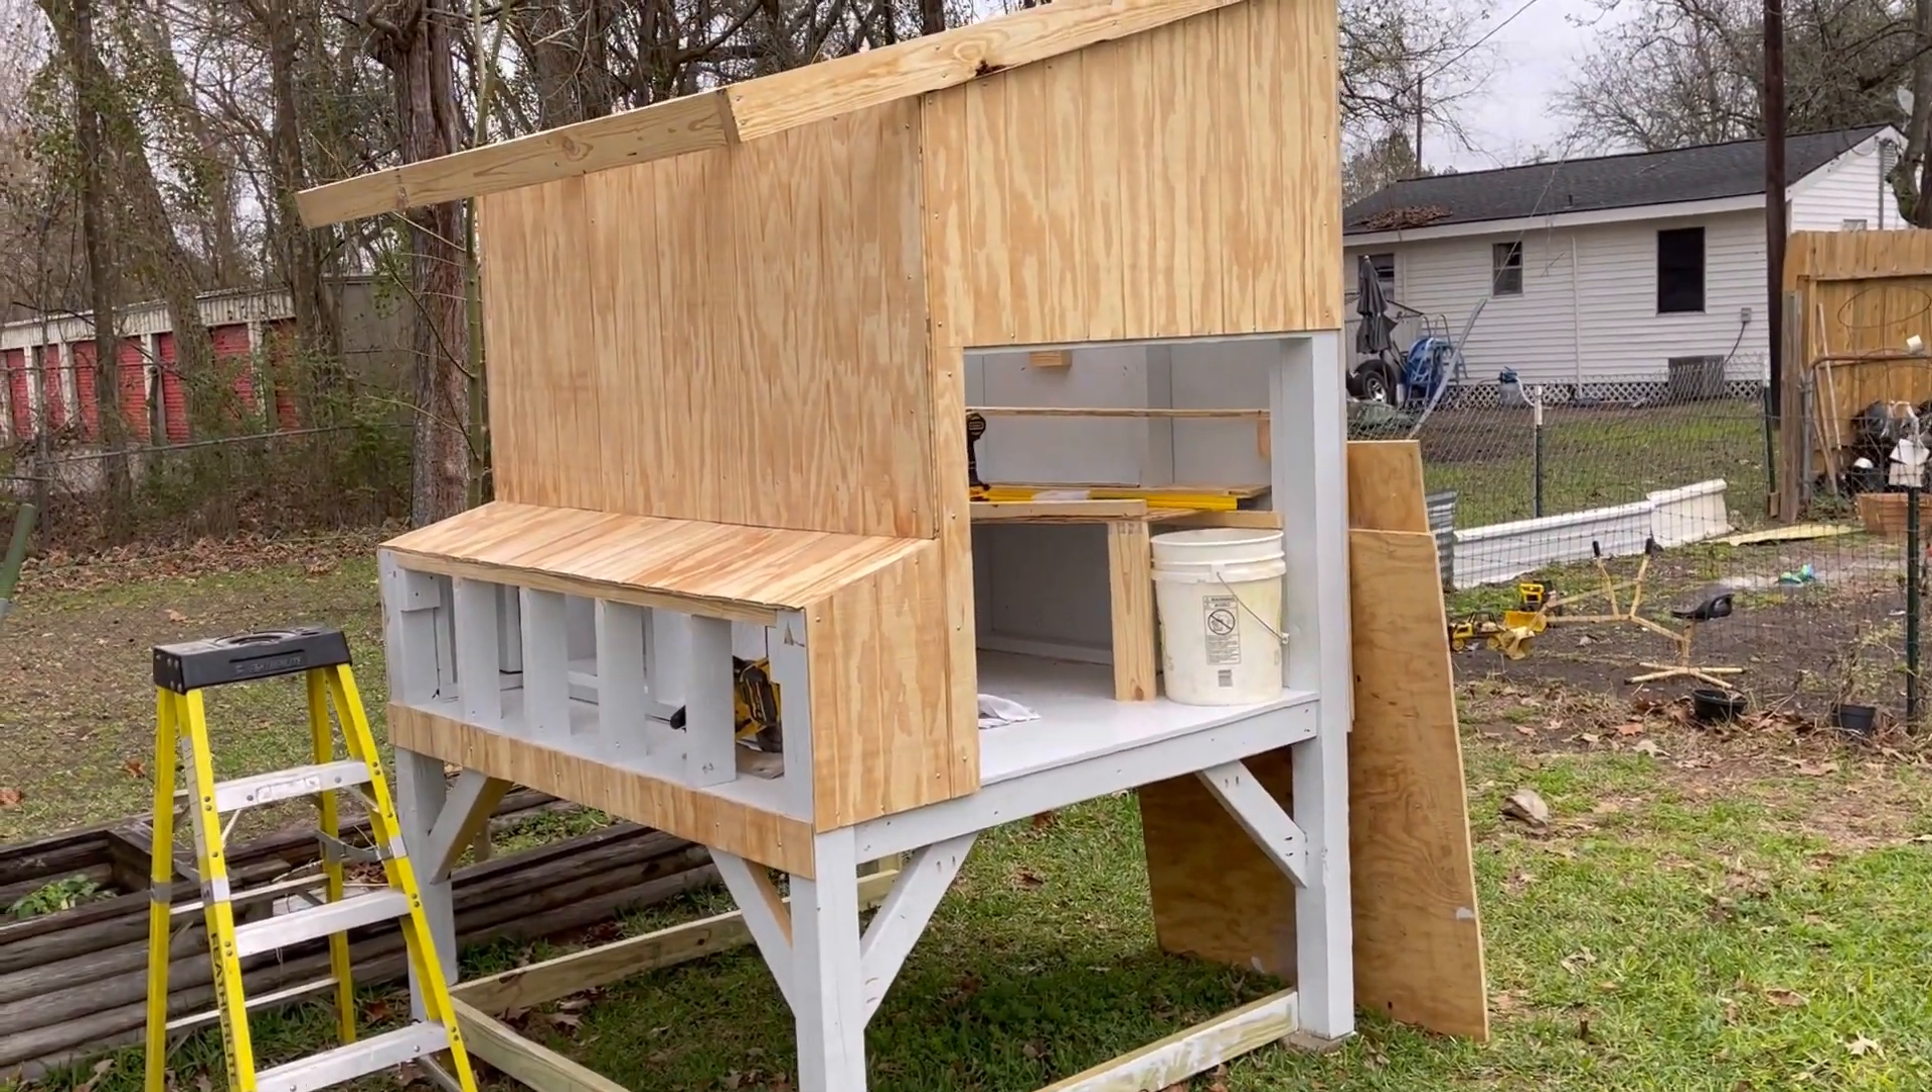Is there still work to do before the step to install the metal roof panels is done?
Yes.